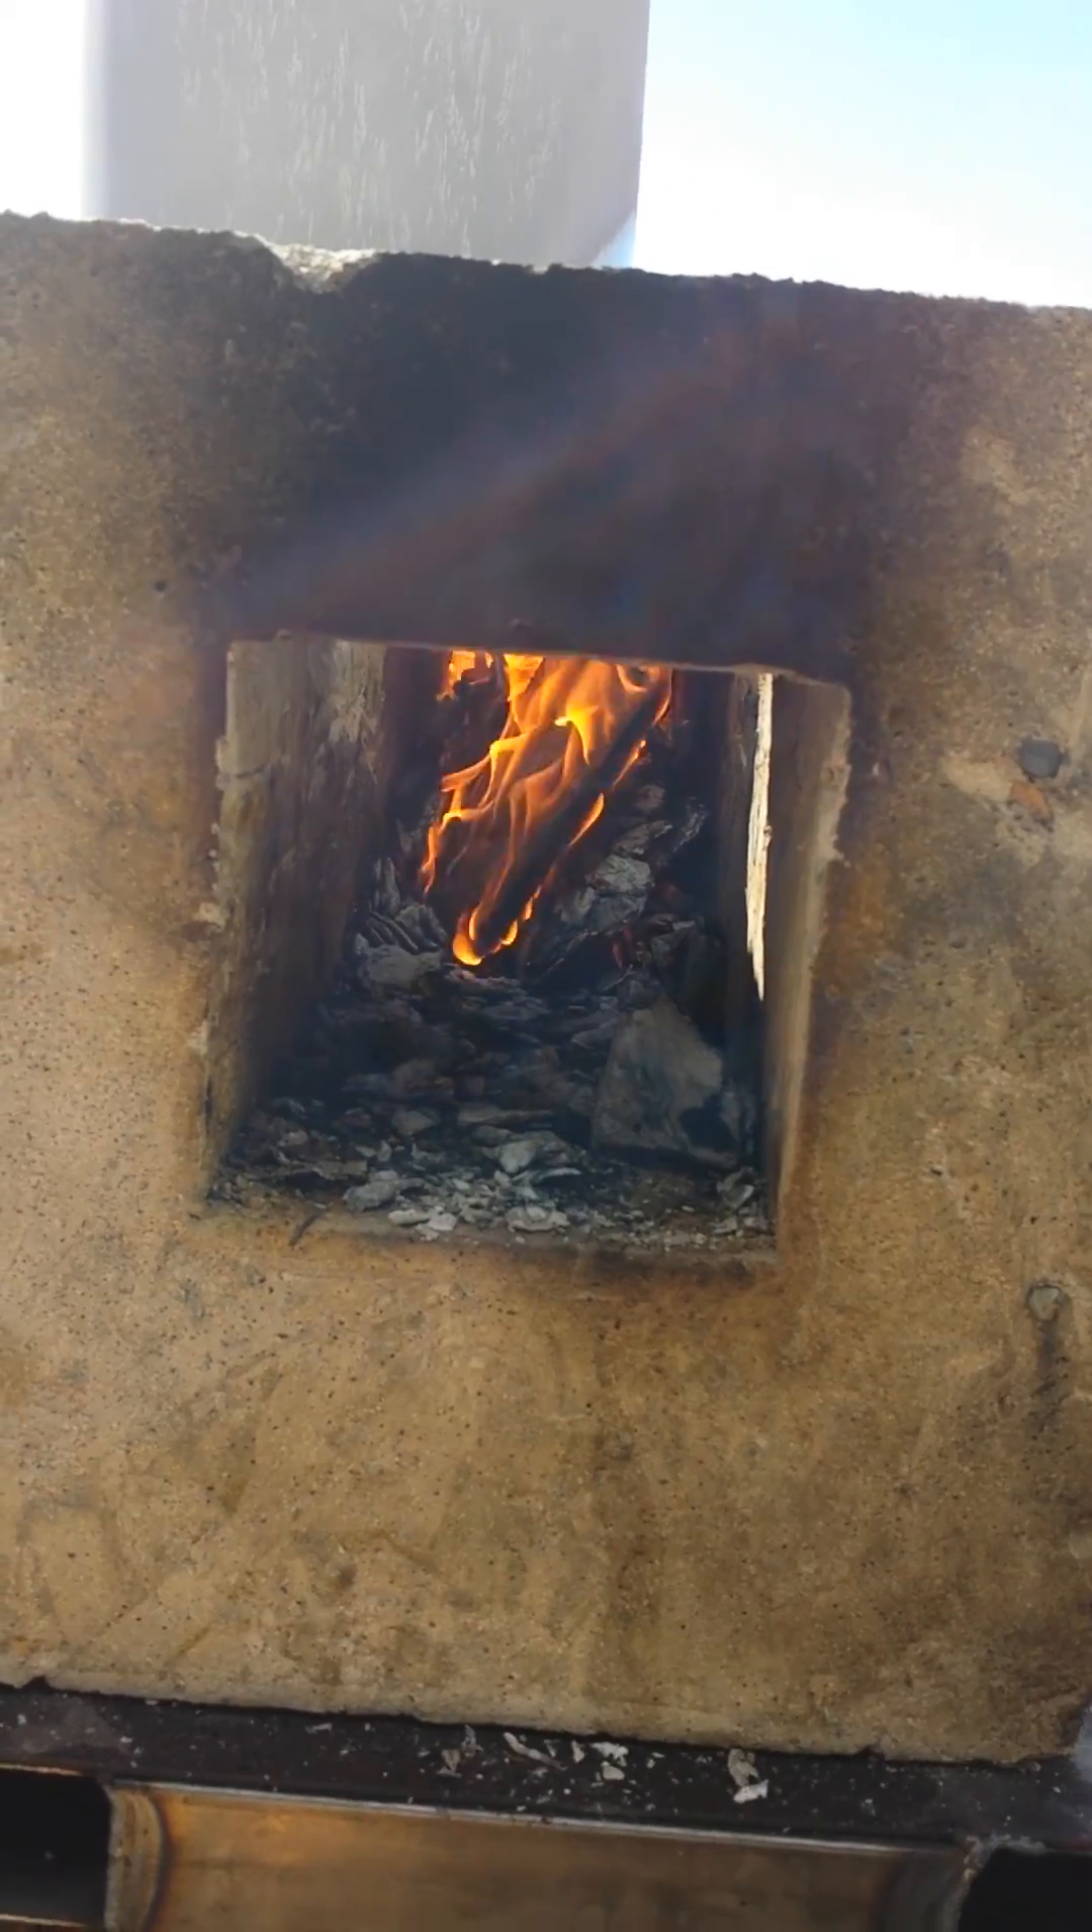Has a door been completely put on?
No.